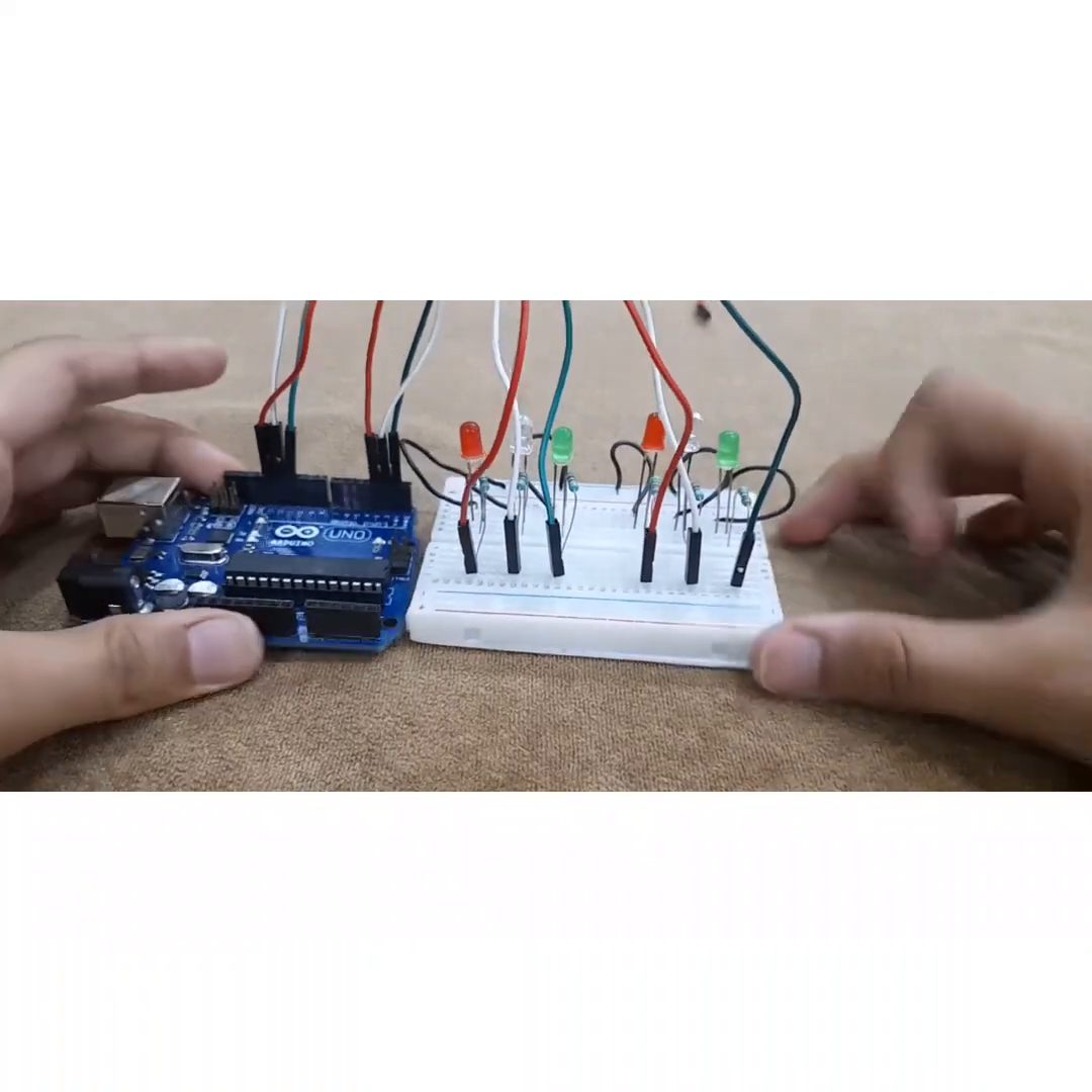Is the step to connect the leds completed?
Yes.